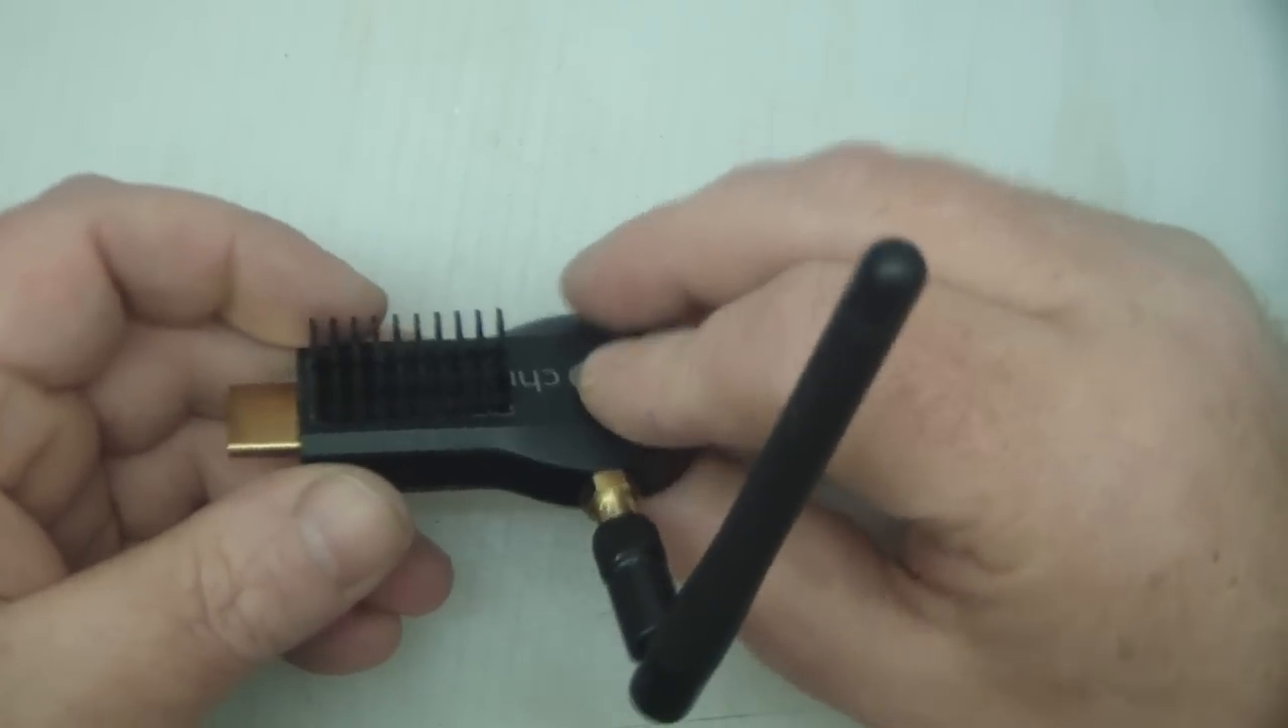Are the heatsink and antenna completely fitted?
Yes.